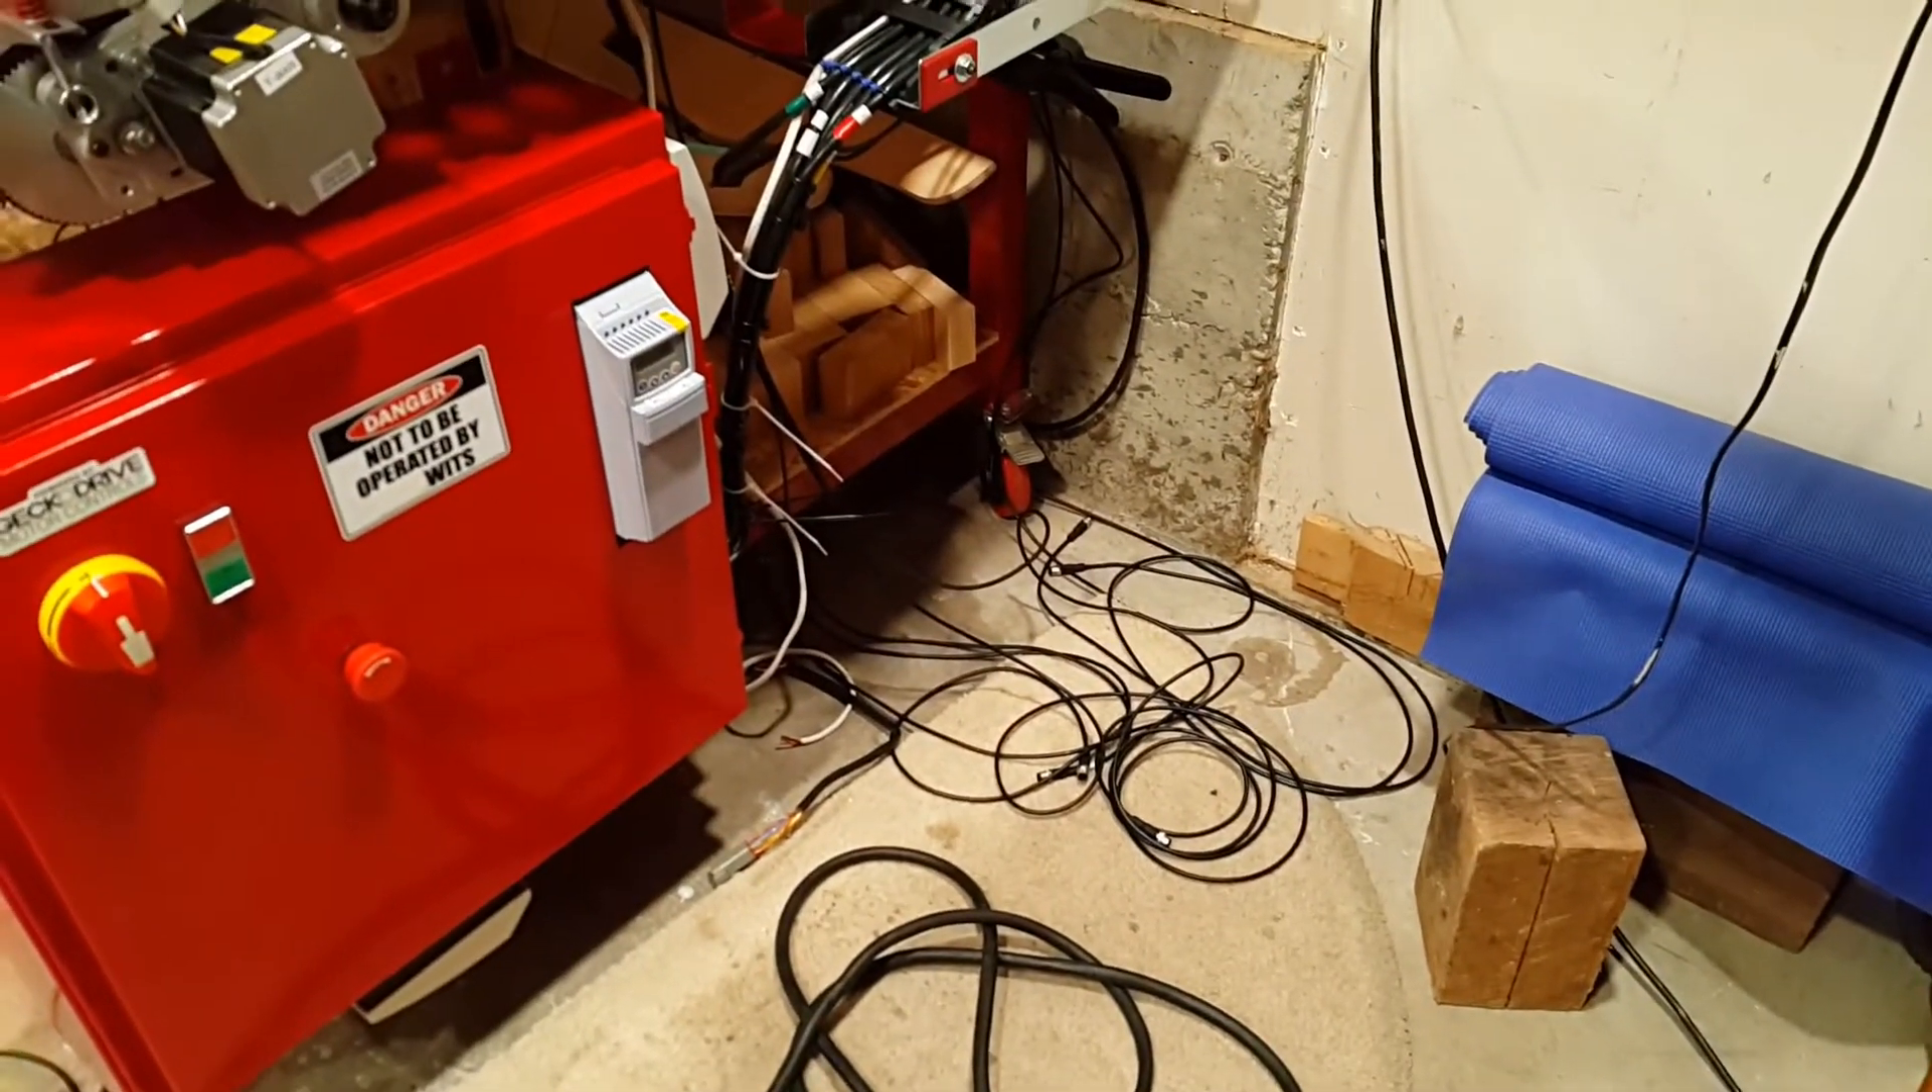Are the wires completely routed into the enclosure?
No.